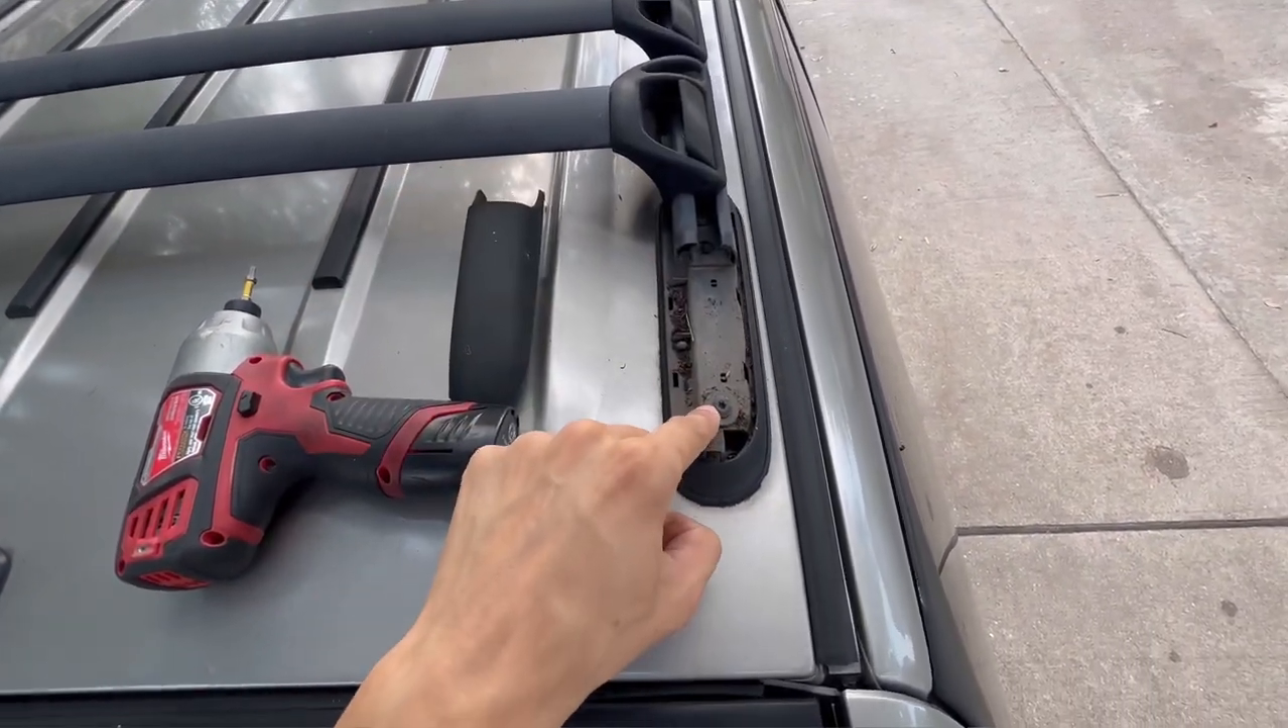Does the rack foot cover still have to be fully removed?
No.